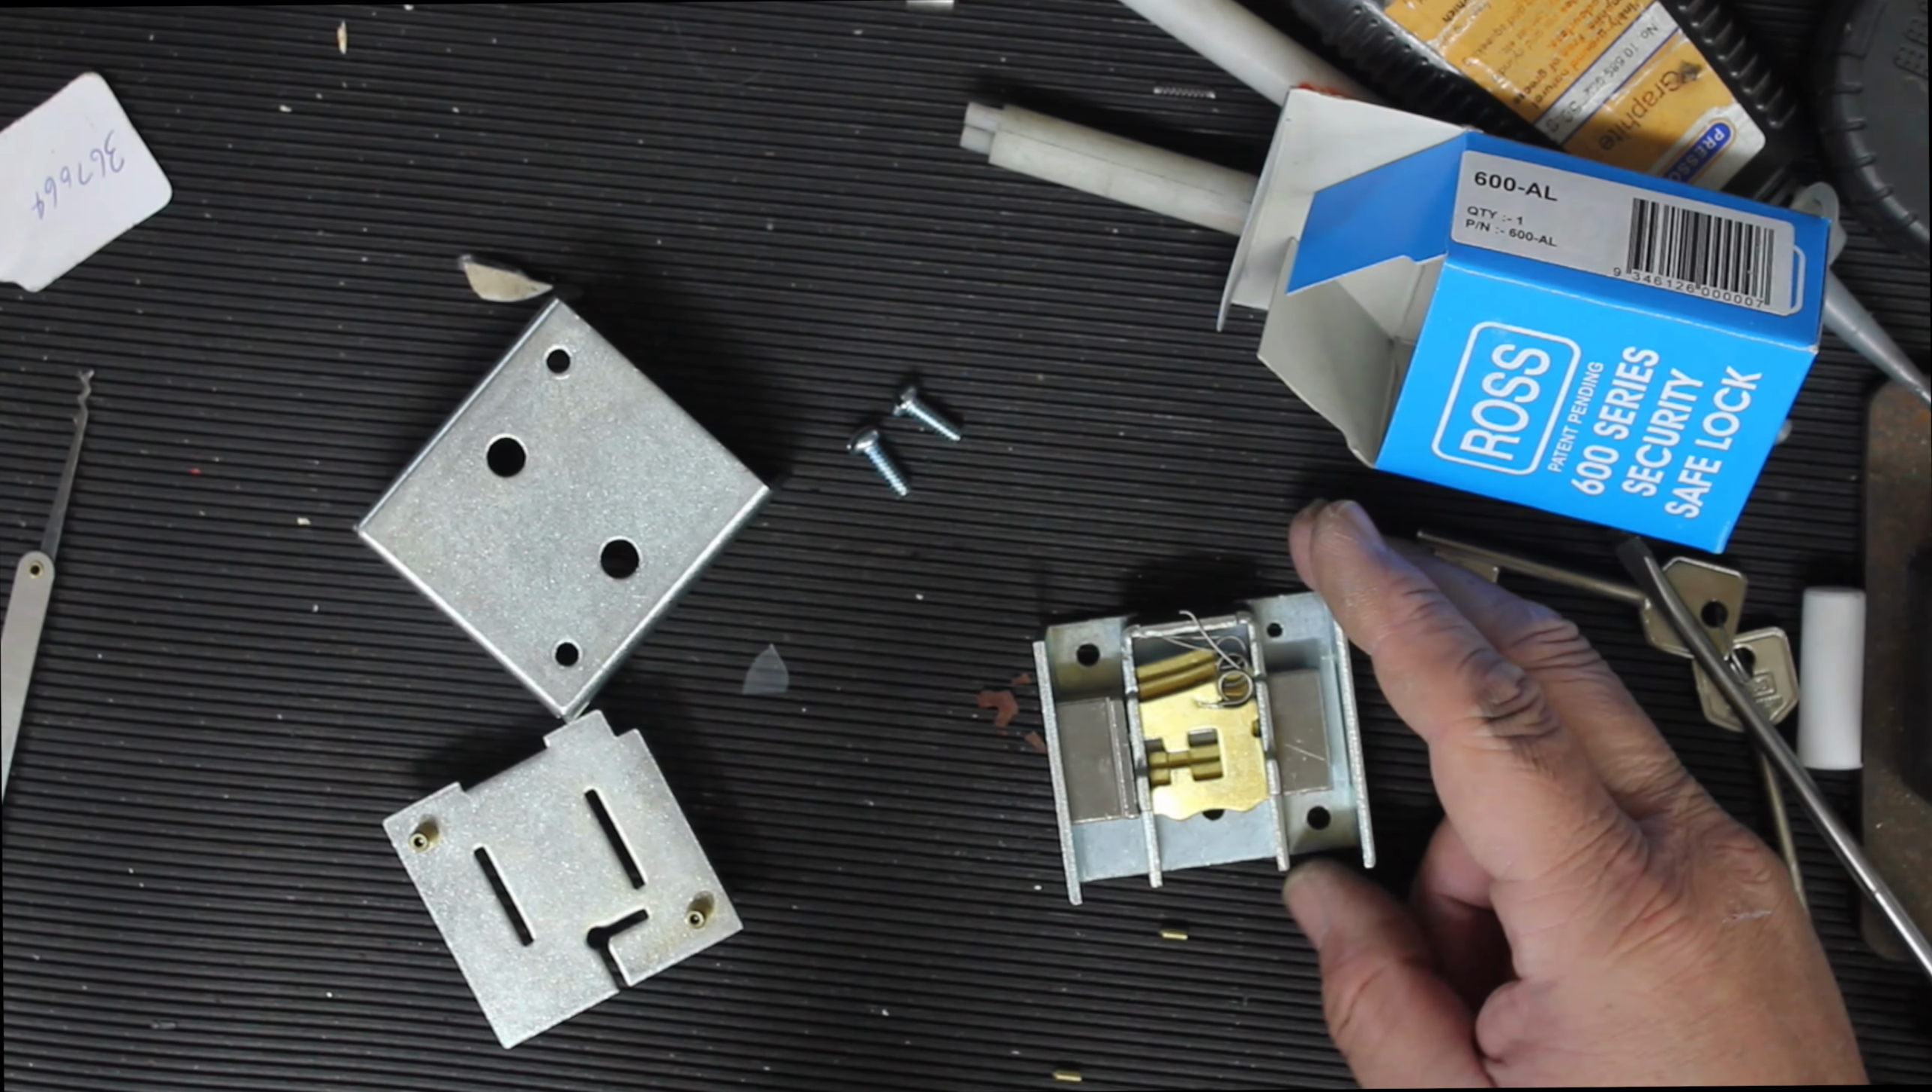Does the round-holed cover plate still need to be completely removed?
No.